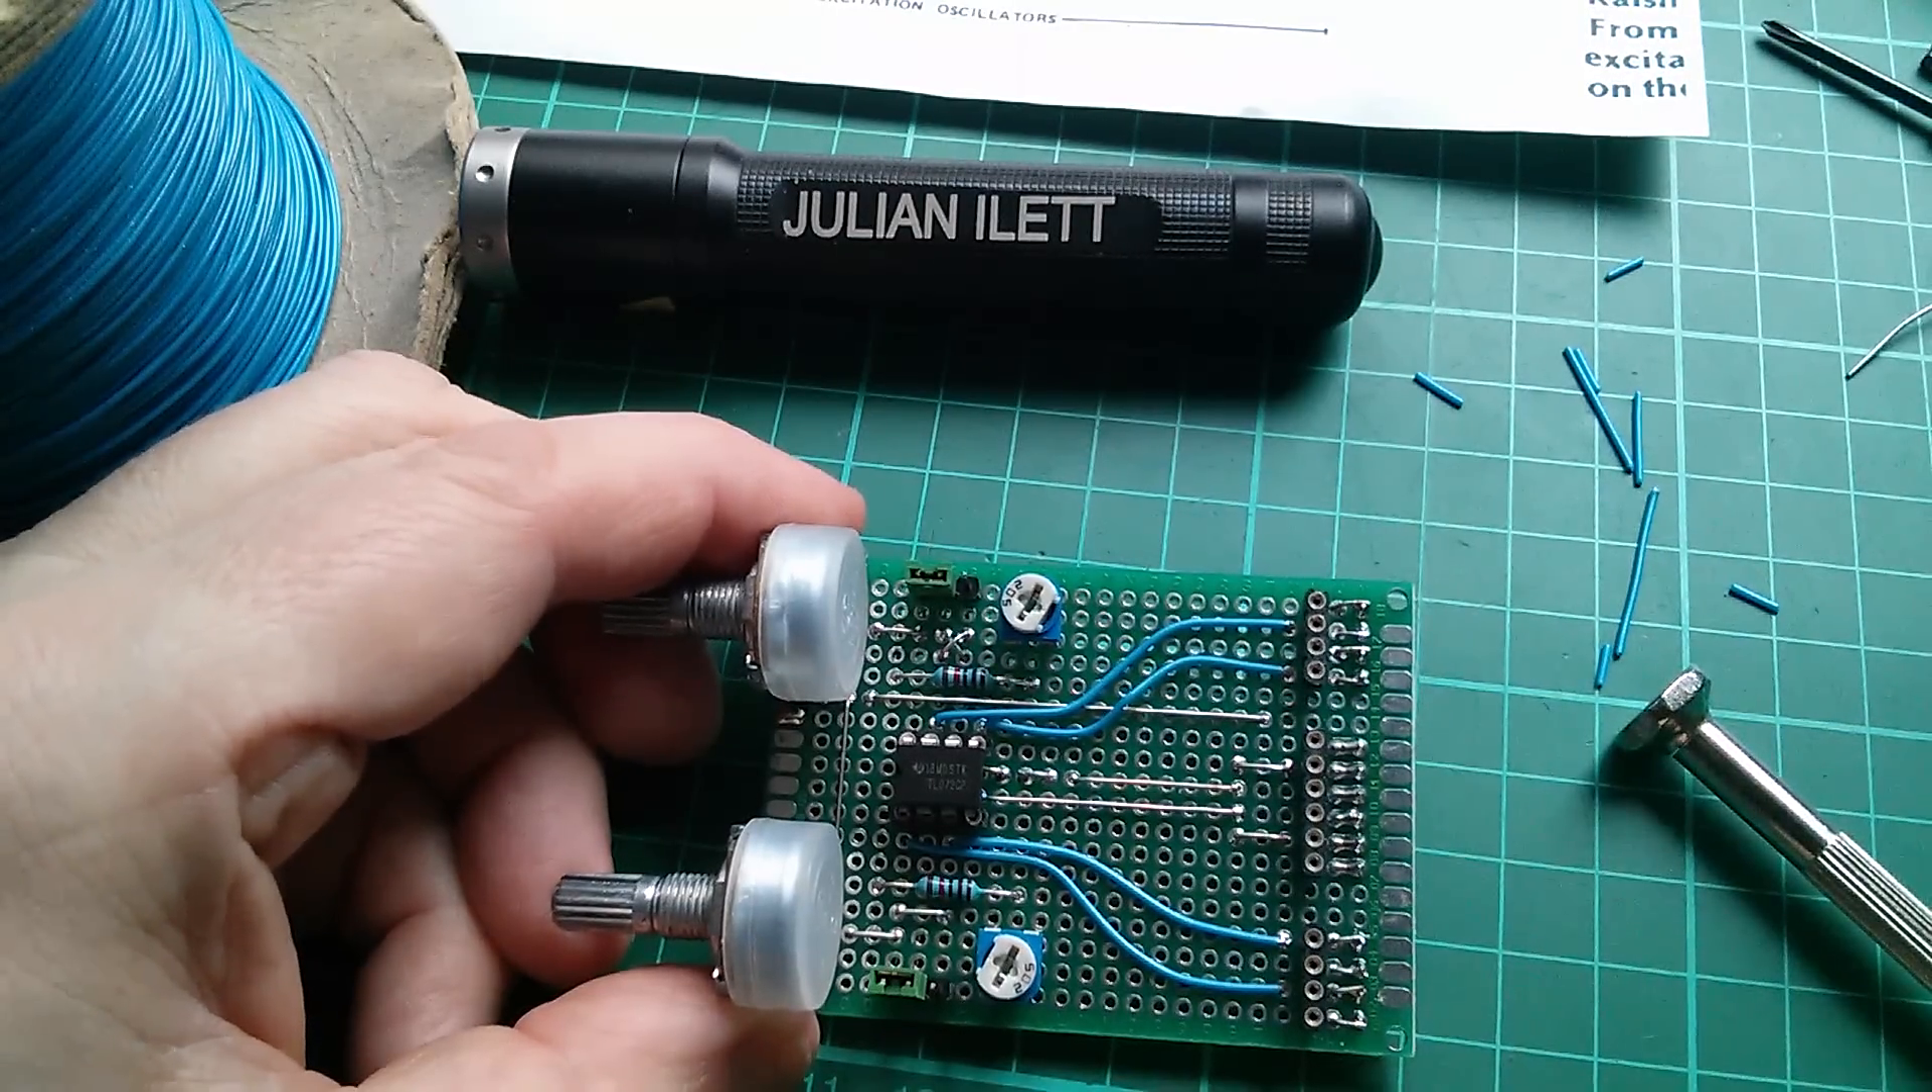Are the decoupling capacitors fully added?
No.